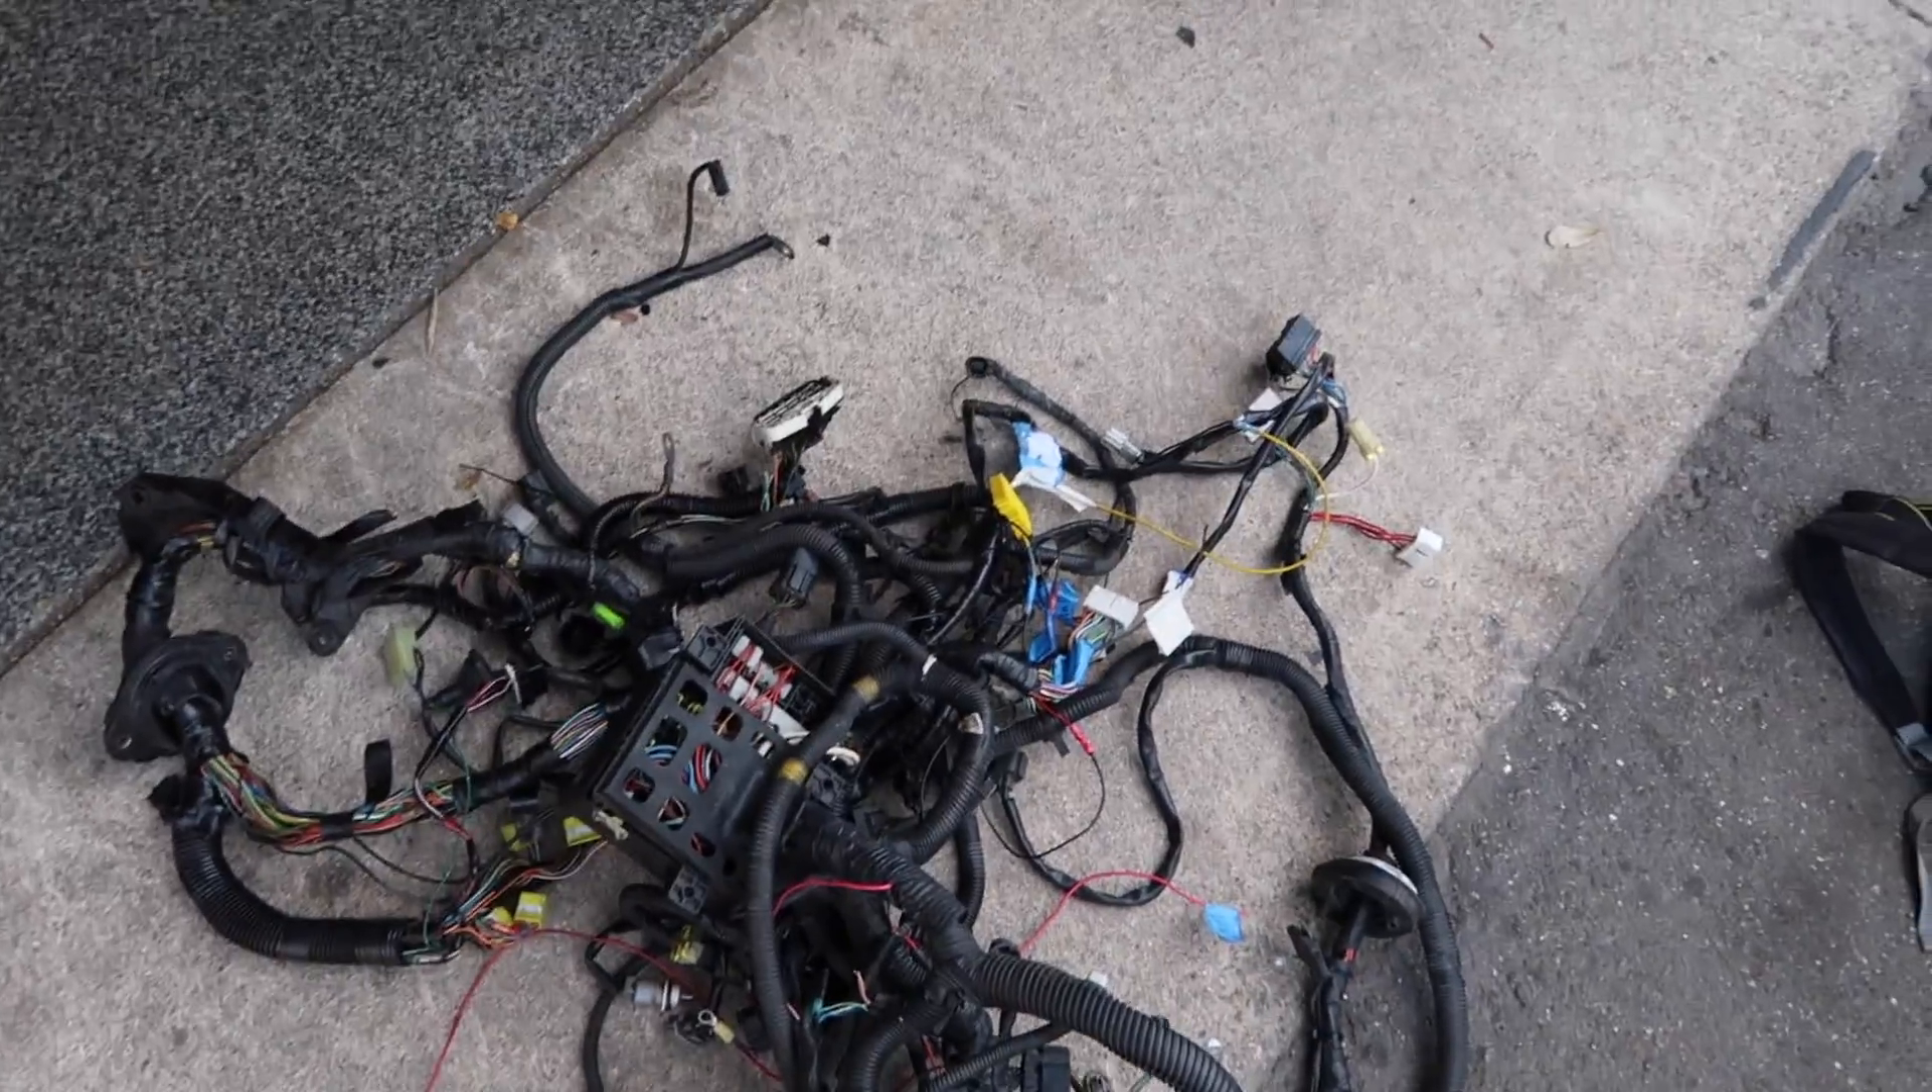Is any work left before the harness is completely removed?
No.